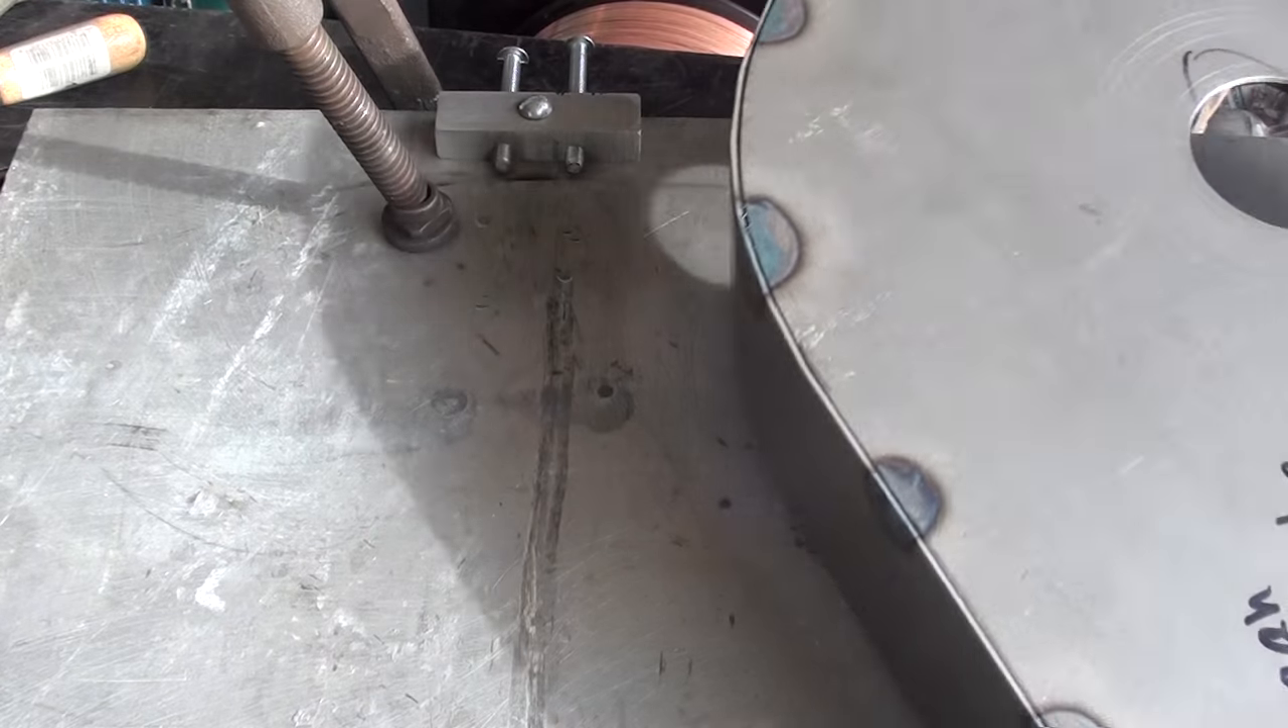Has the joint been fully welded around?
No.